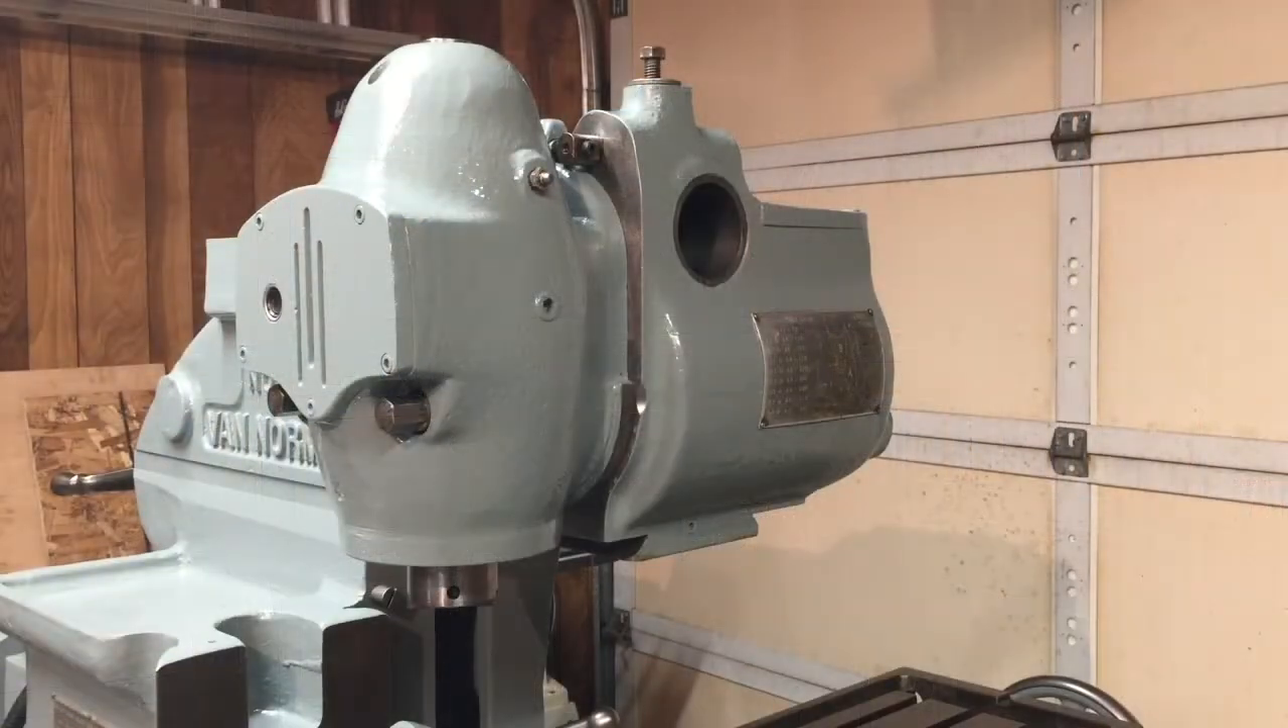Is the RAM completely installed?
Yes.